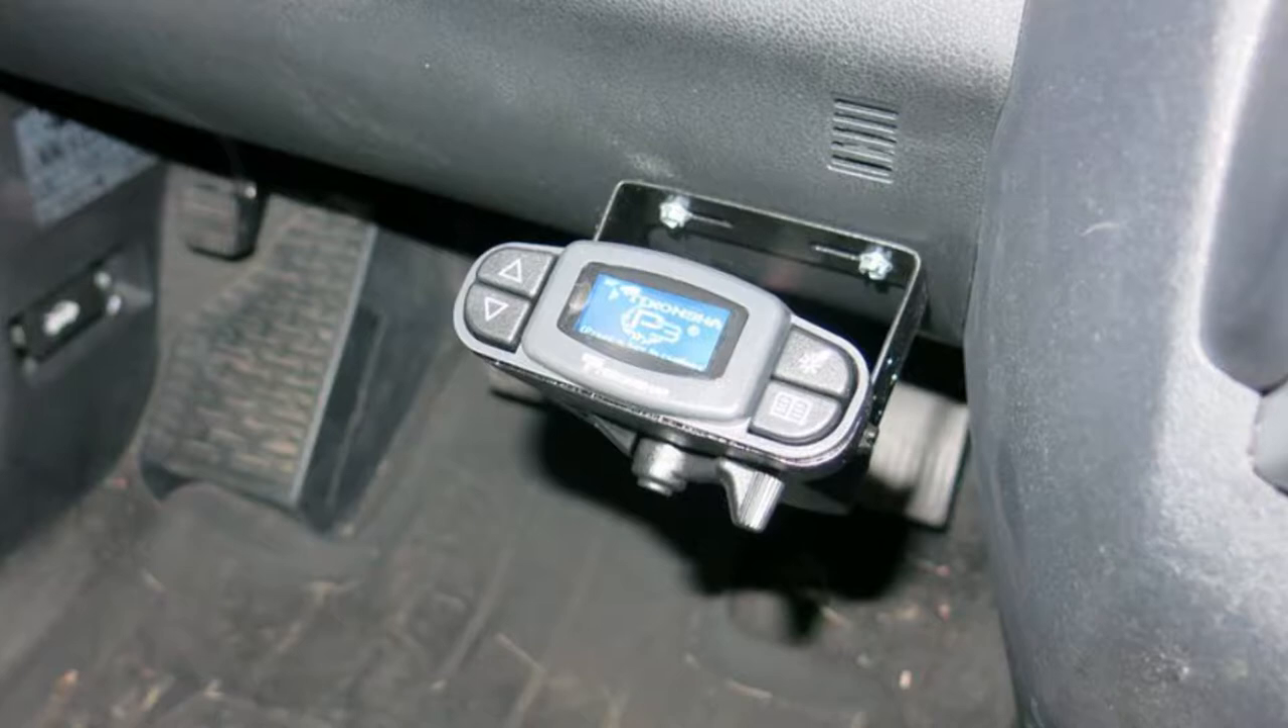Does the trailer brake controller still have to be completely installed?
No.